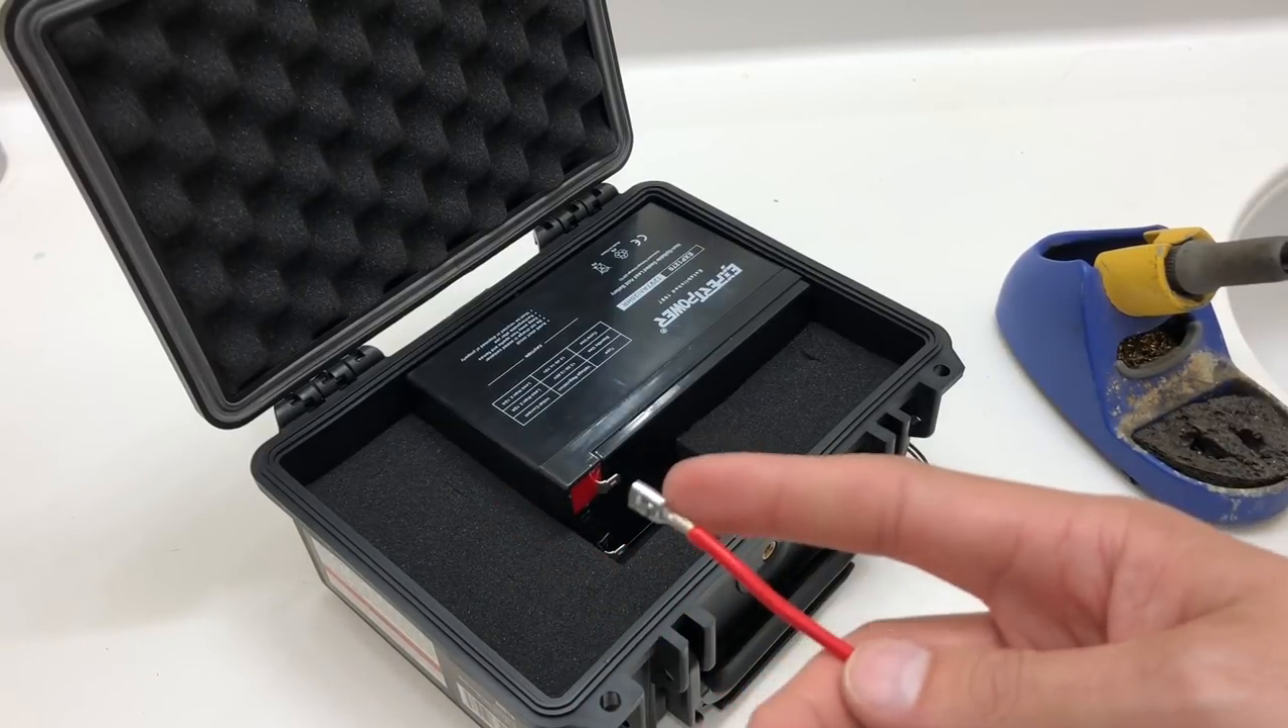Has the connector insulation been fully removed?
Yes.